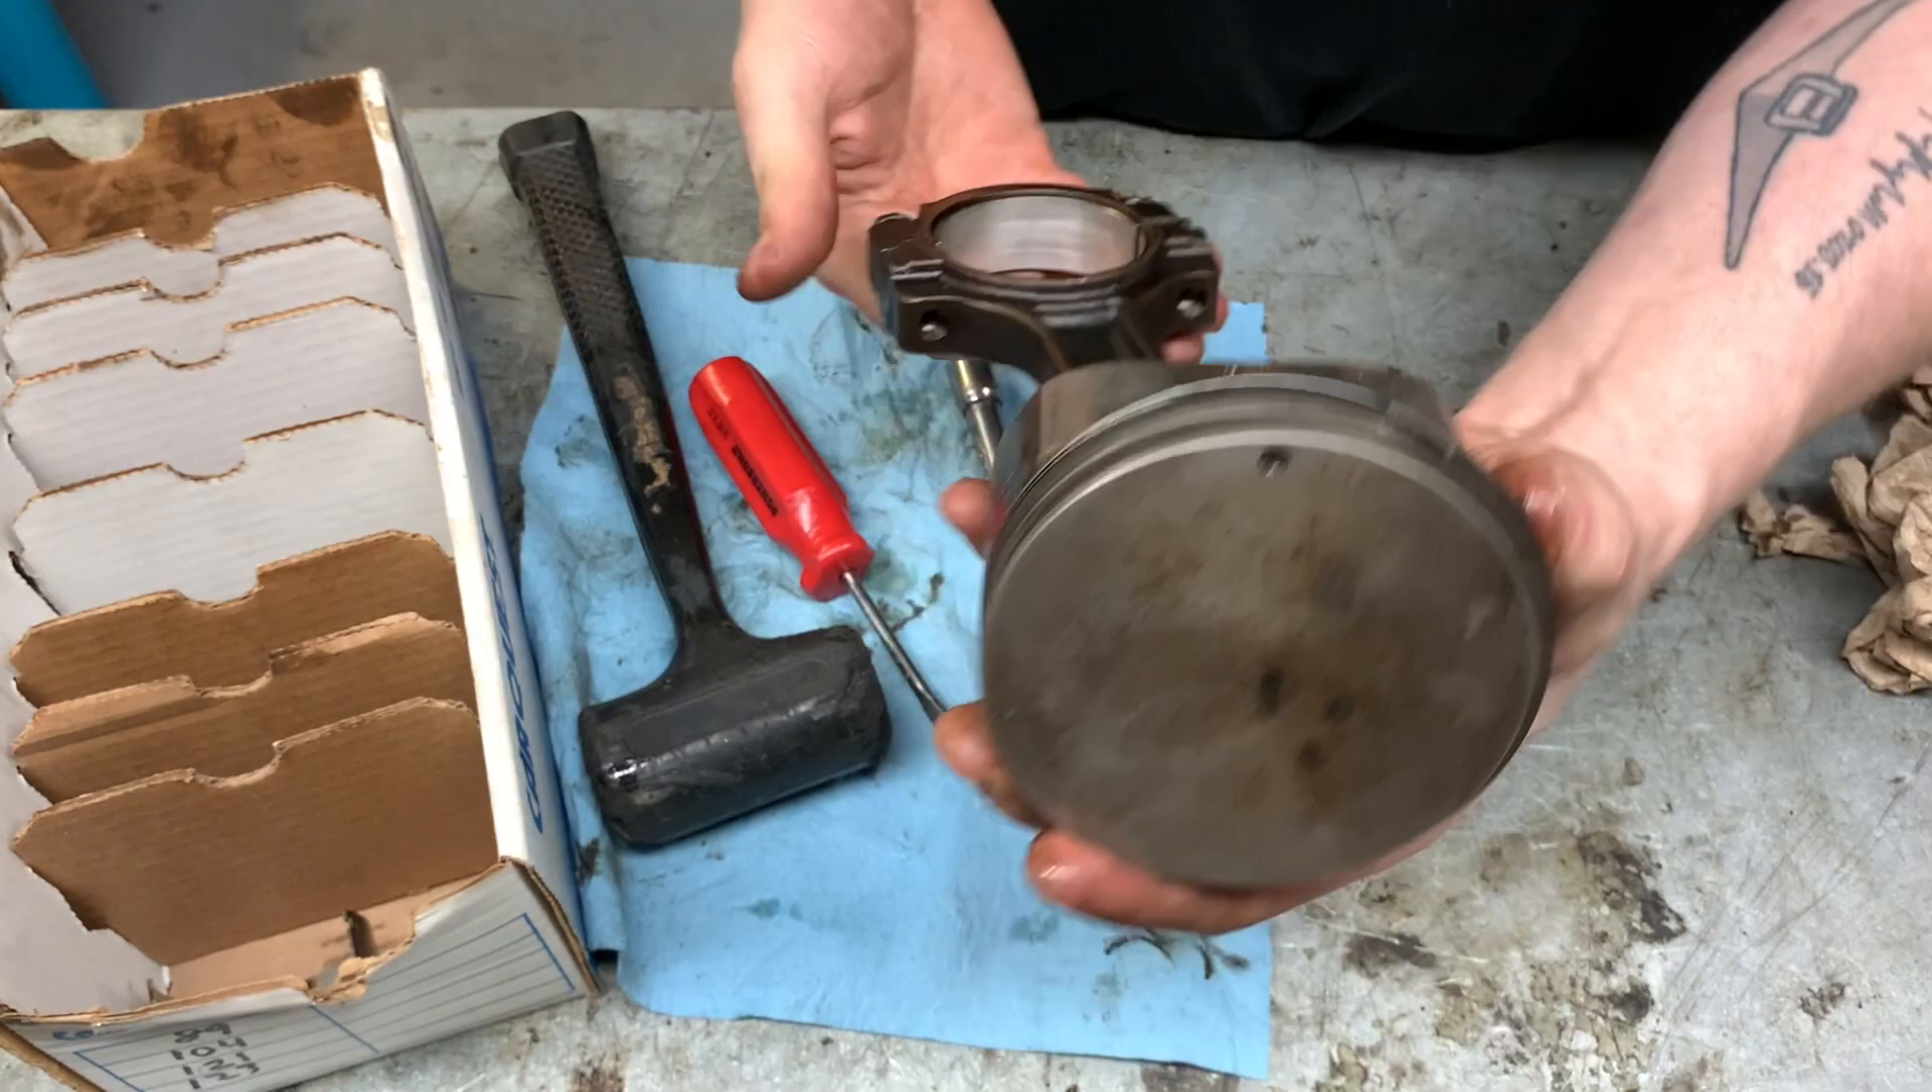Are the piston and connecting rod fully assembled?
Yes.